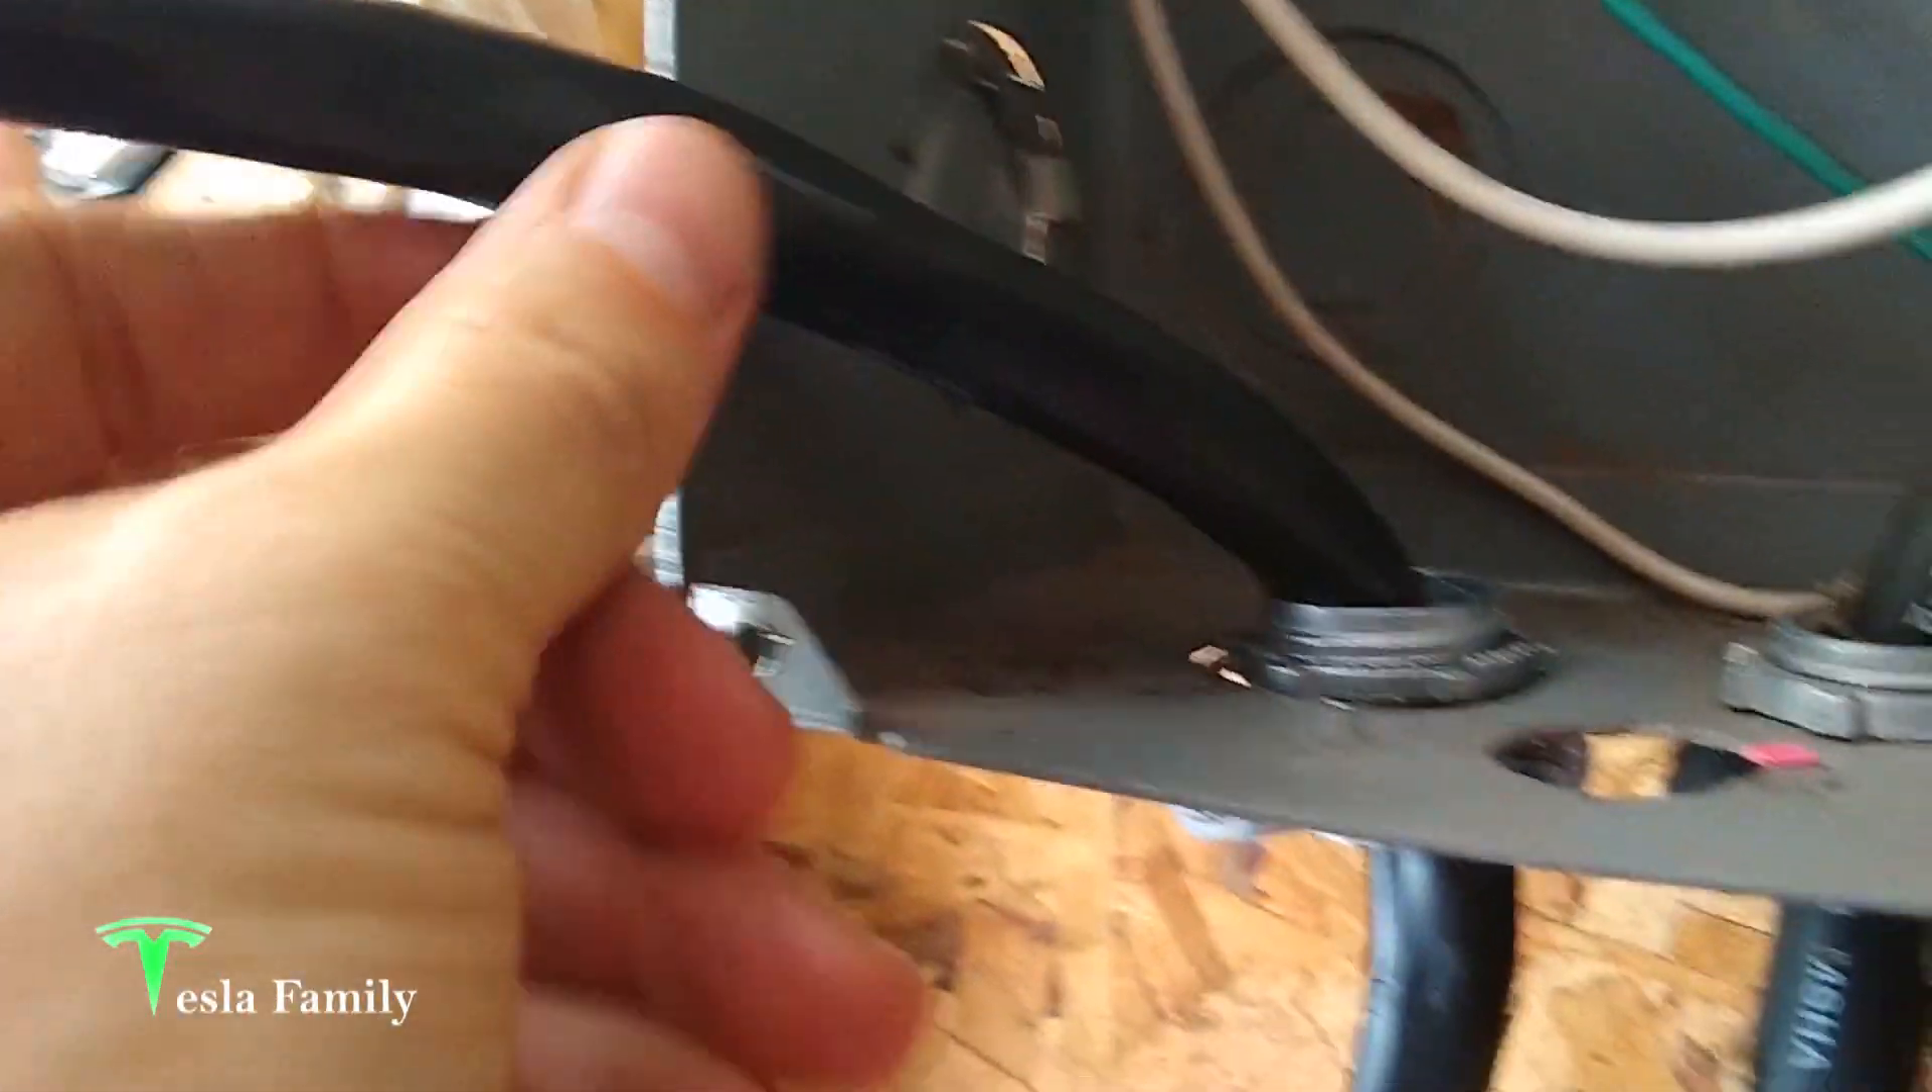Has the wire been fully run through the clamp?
Yes.